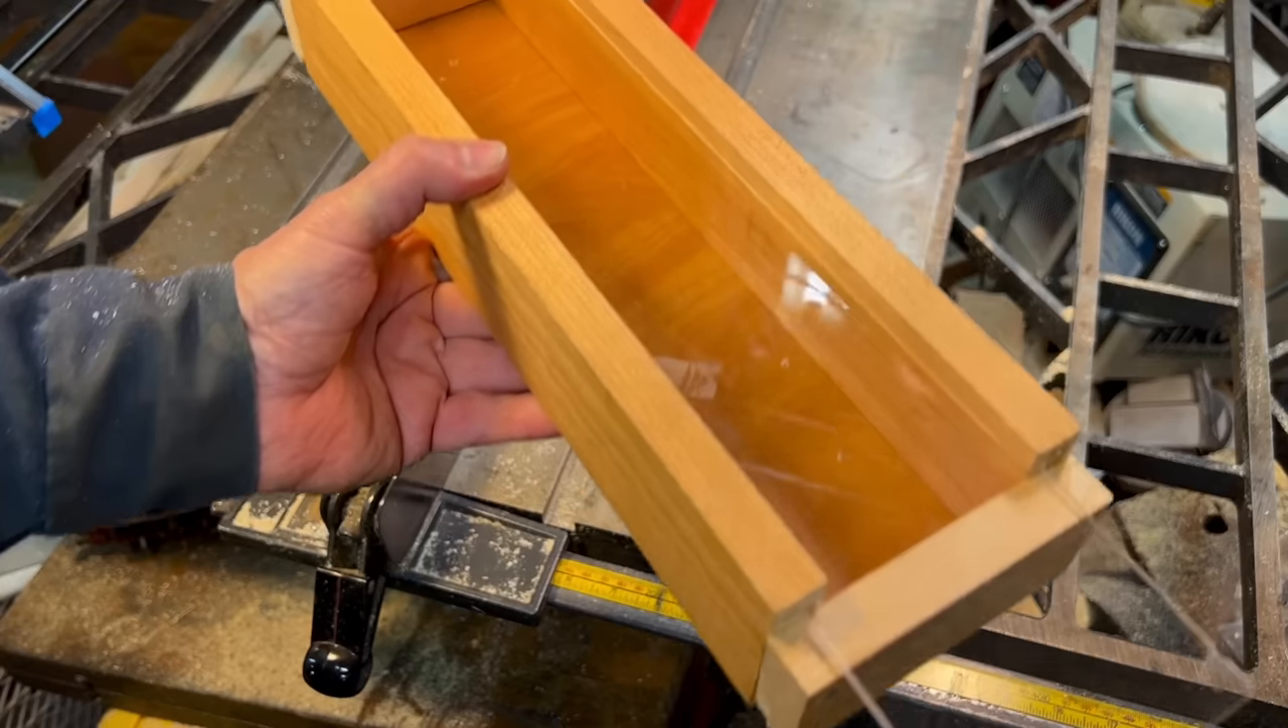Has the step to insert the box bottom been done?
Yes.